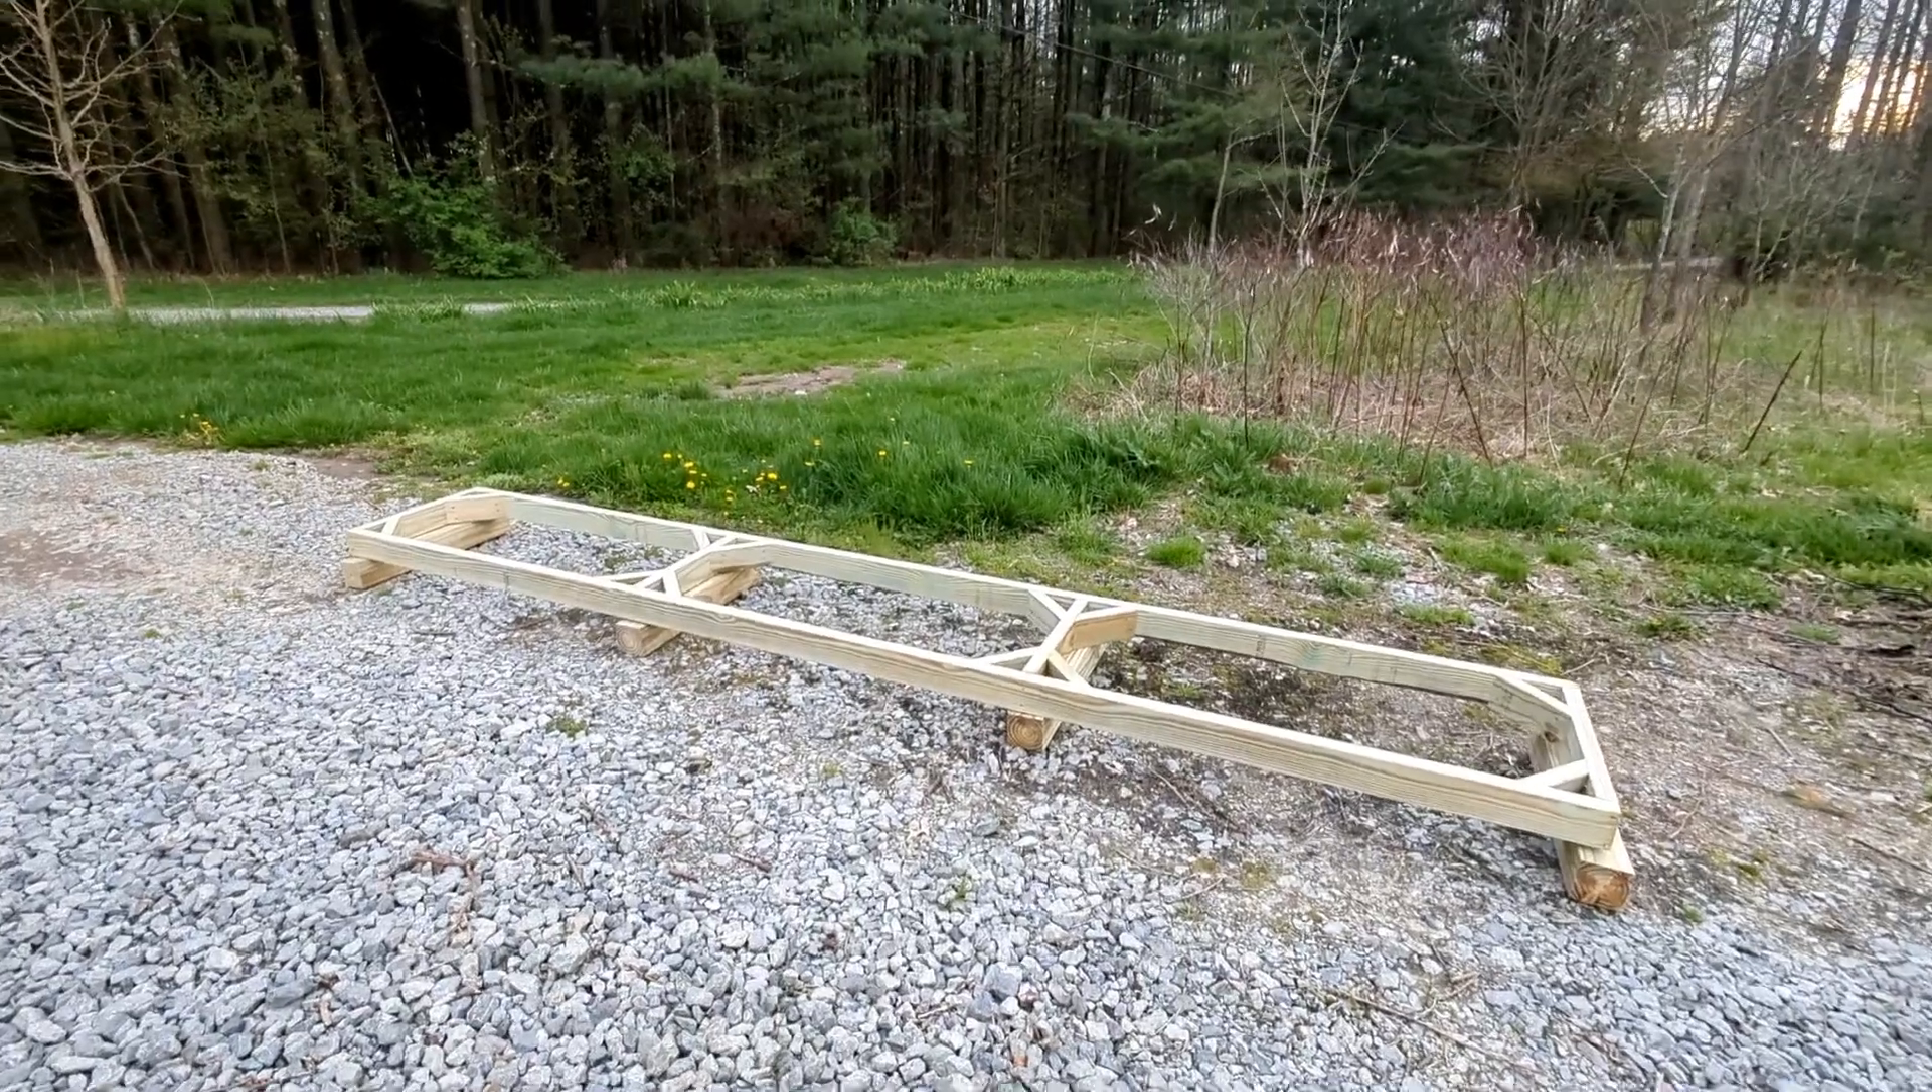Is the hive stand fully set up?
Yes.